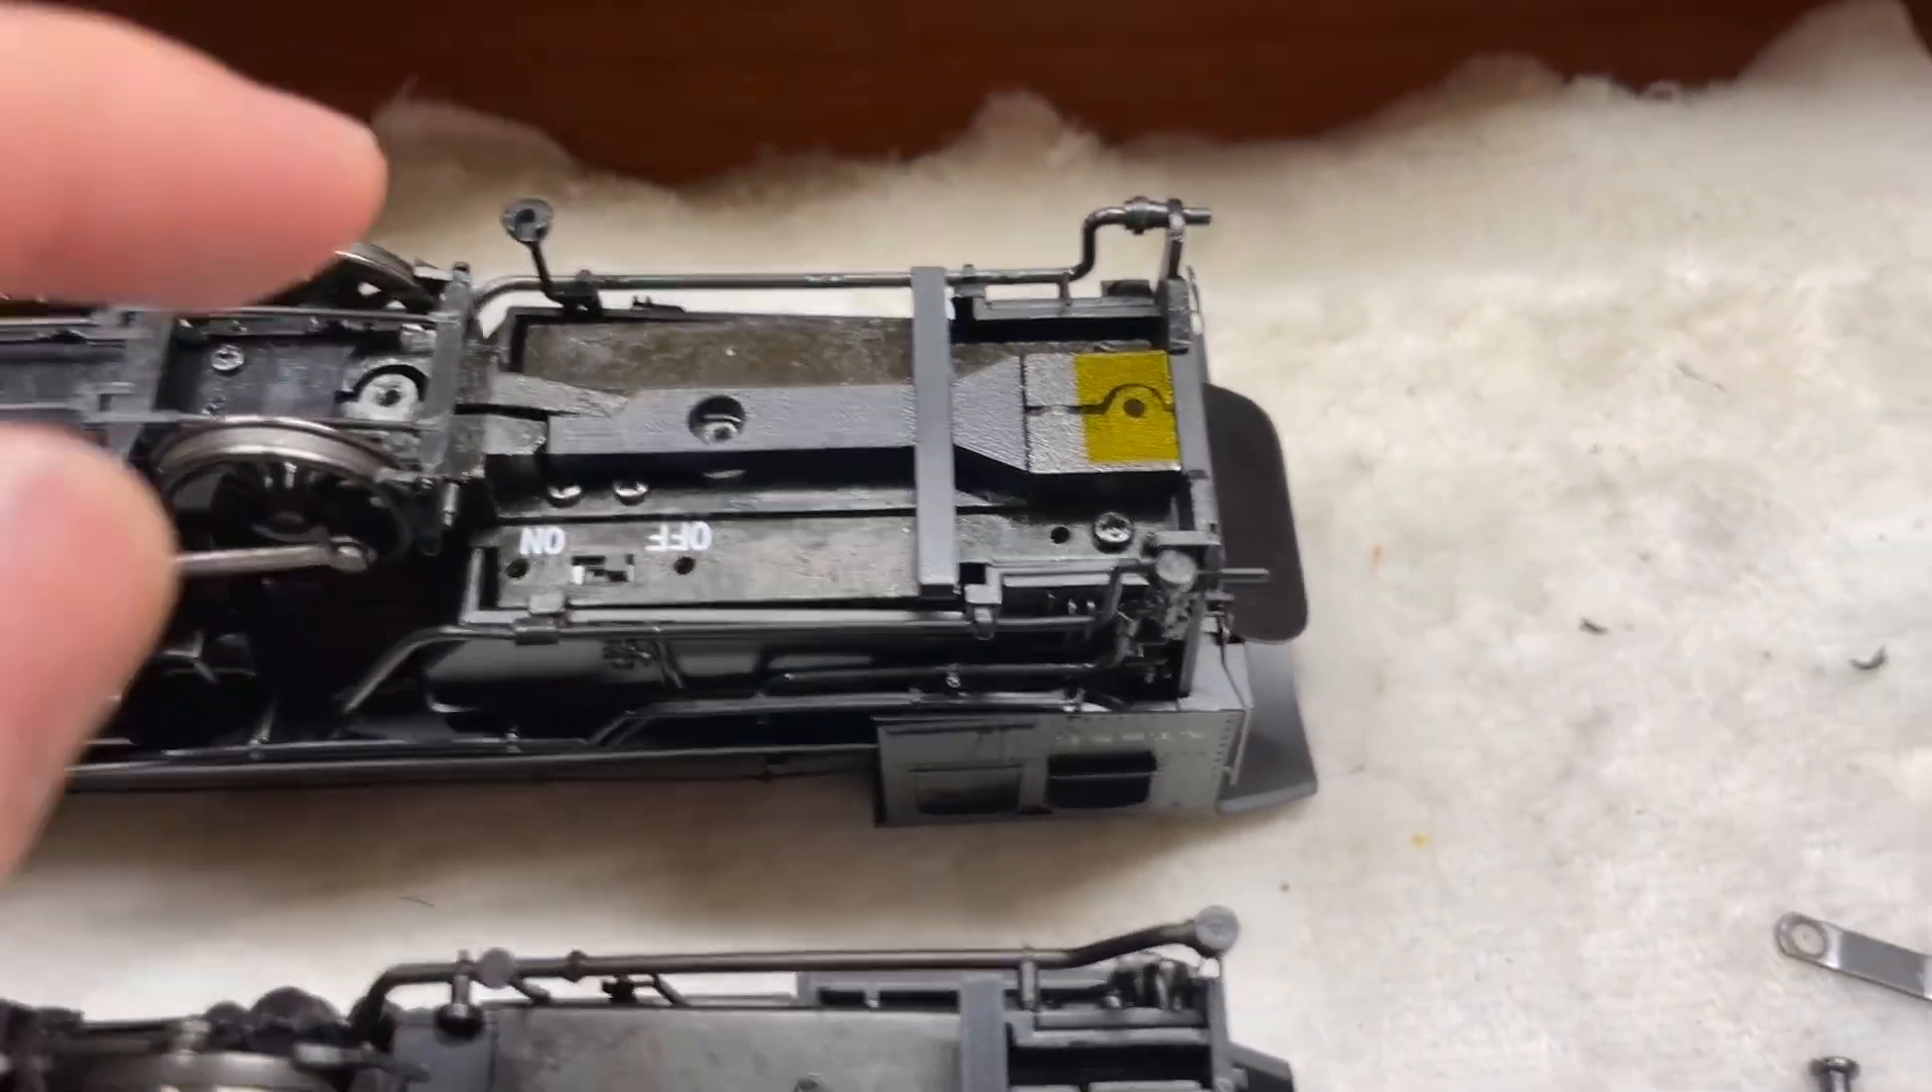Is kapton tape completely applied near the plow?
Yes.